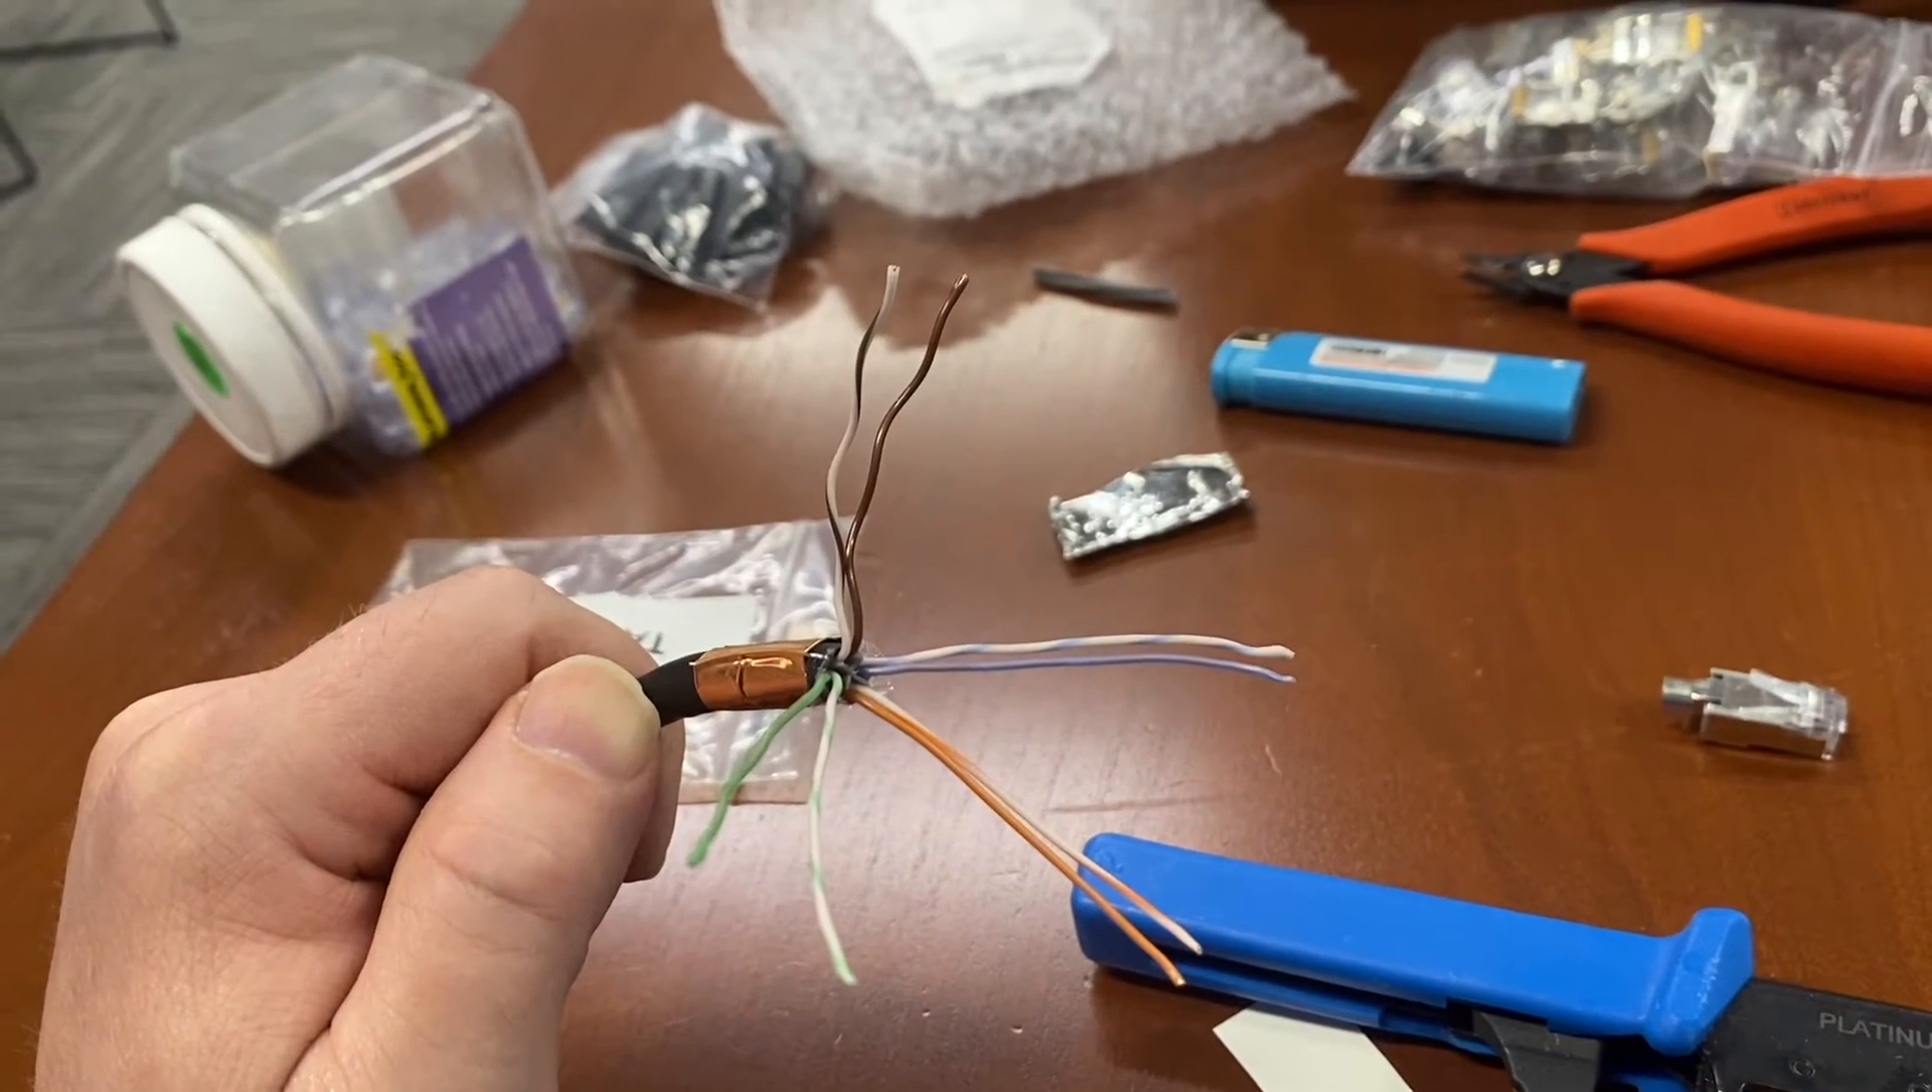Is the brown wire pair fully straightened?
No.